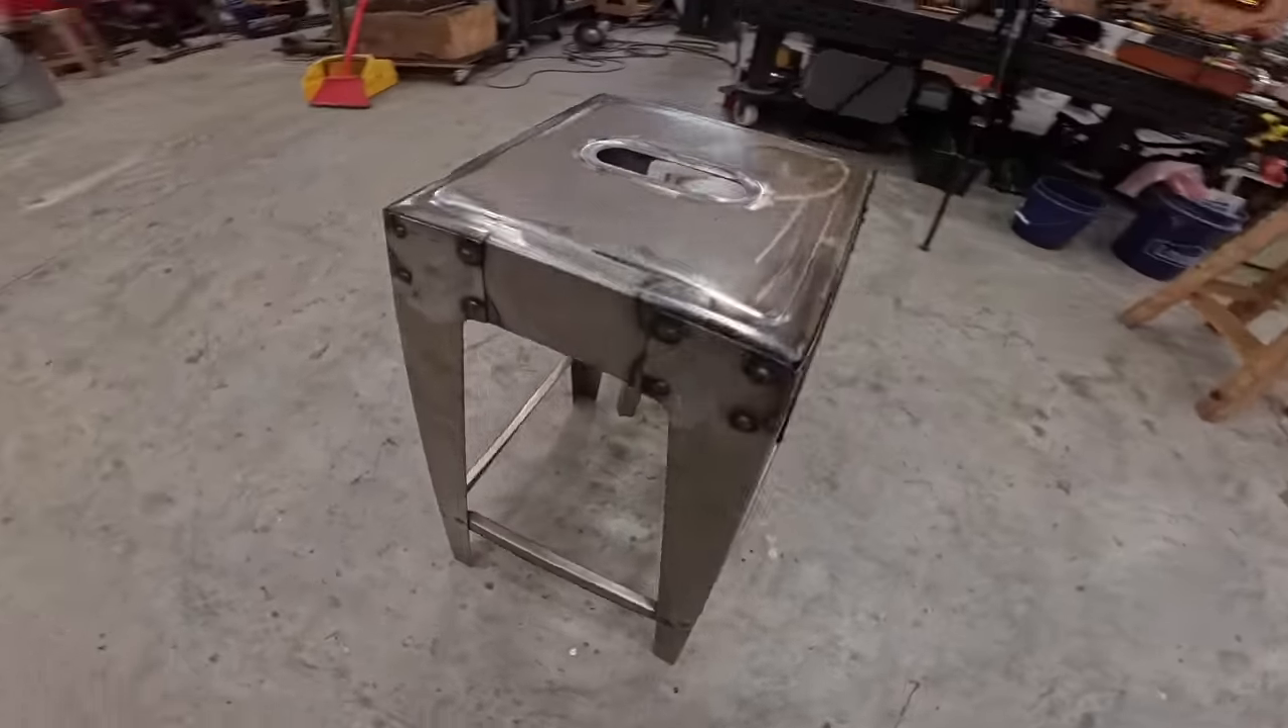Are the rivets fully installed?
Yes.